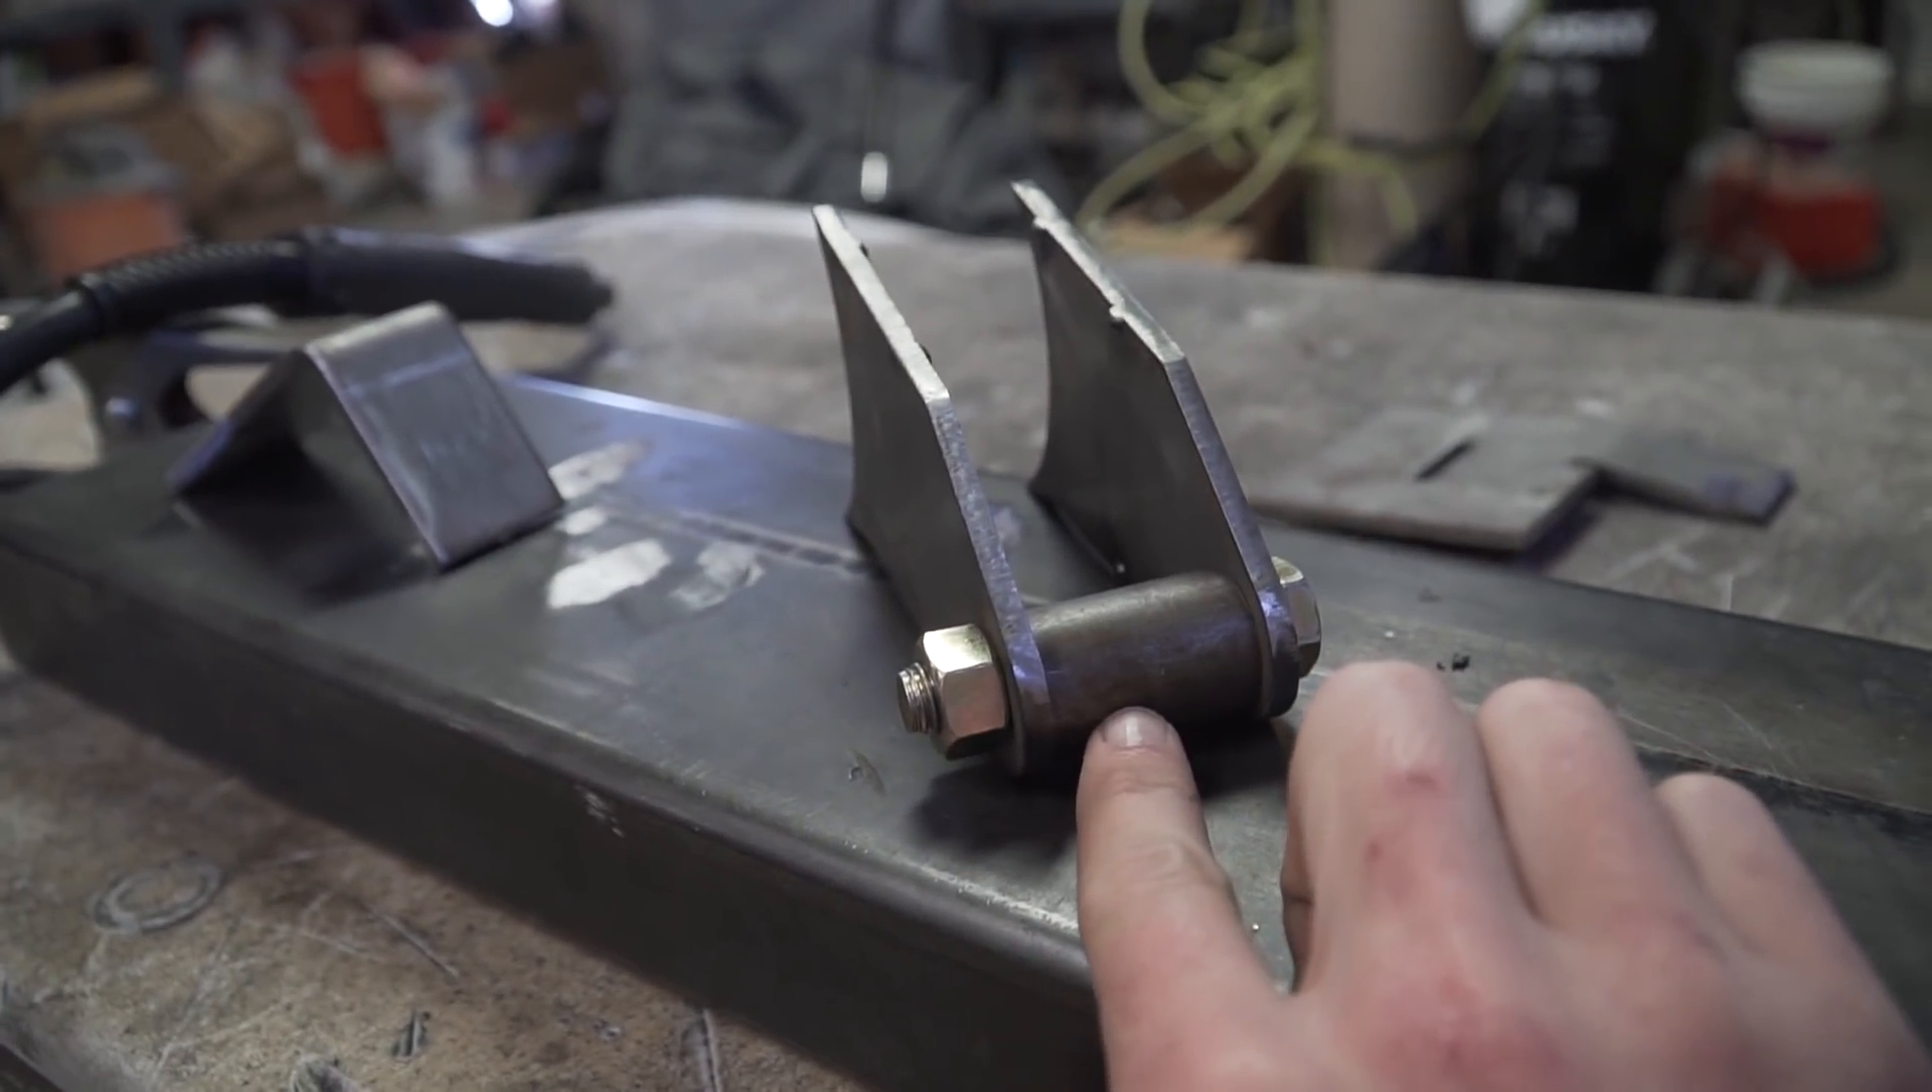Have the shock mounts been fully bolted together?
Yes.